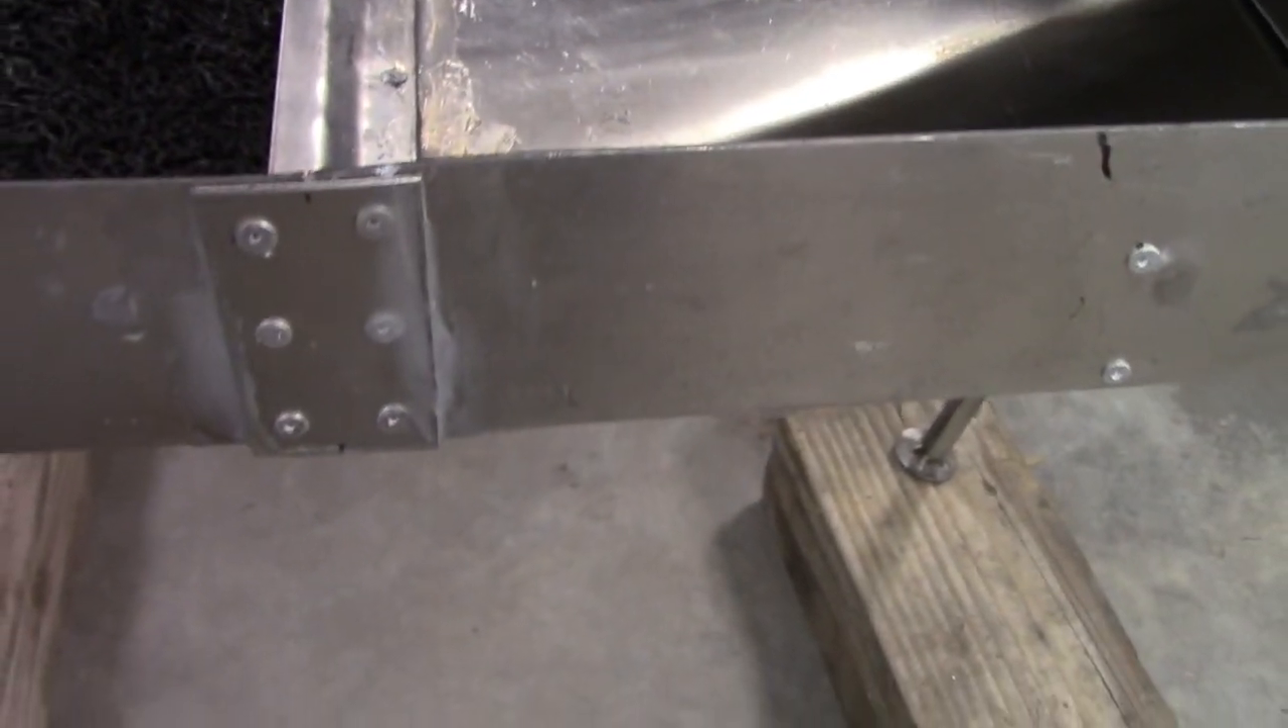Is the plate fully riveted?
Yes.